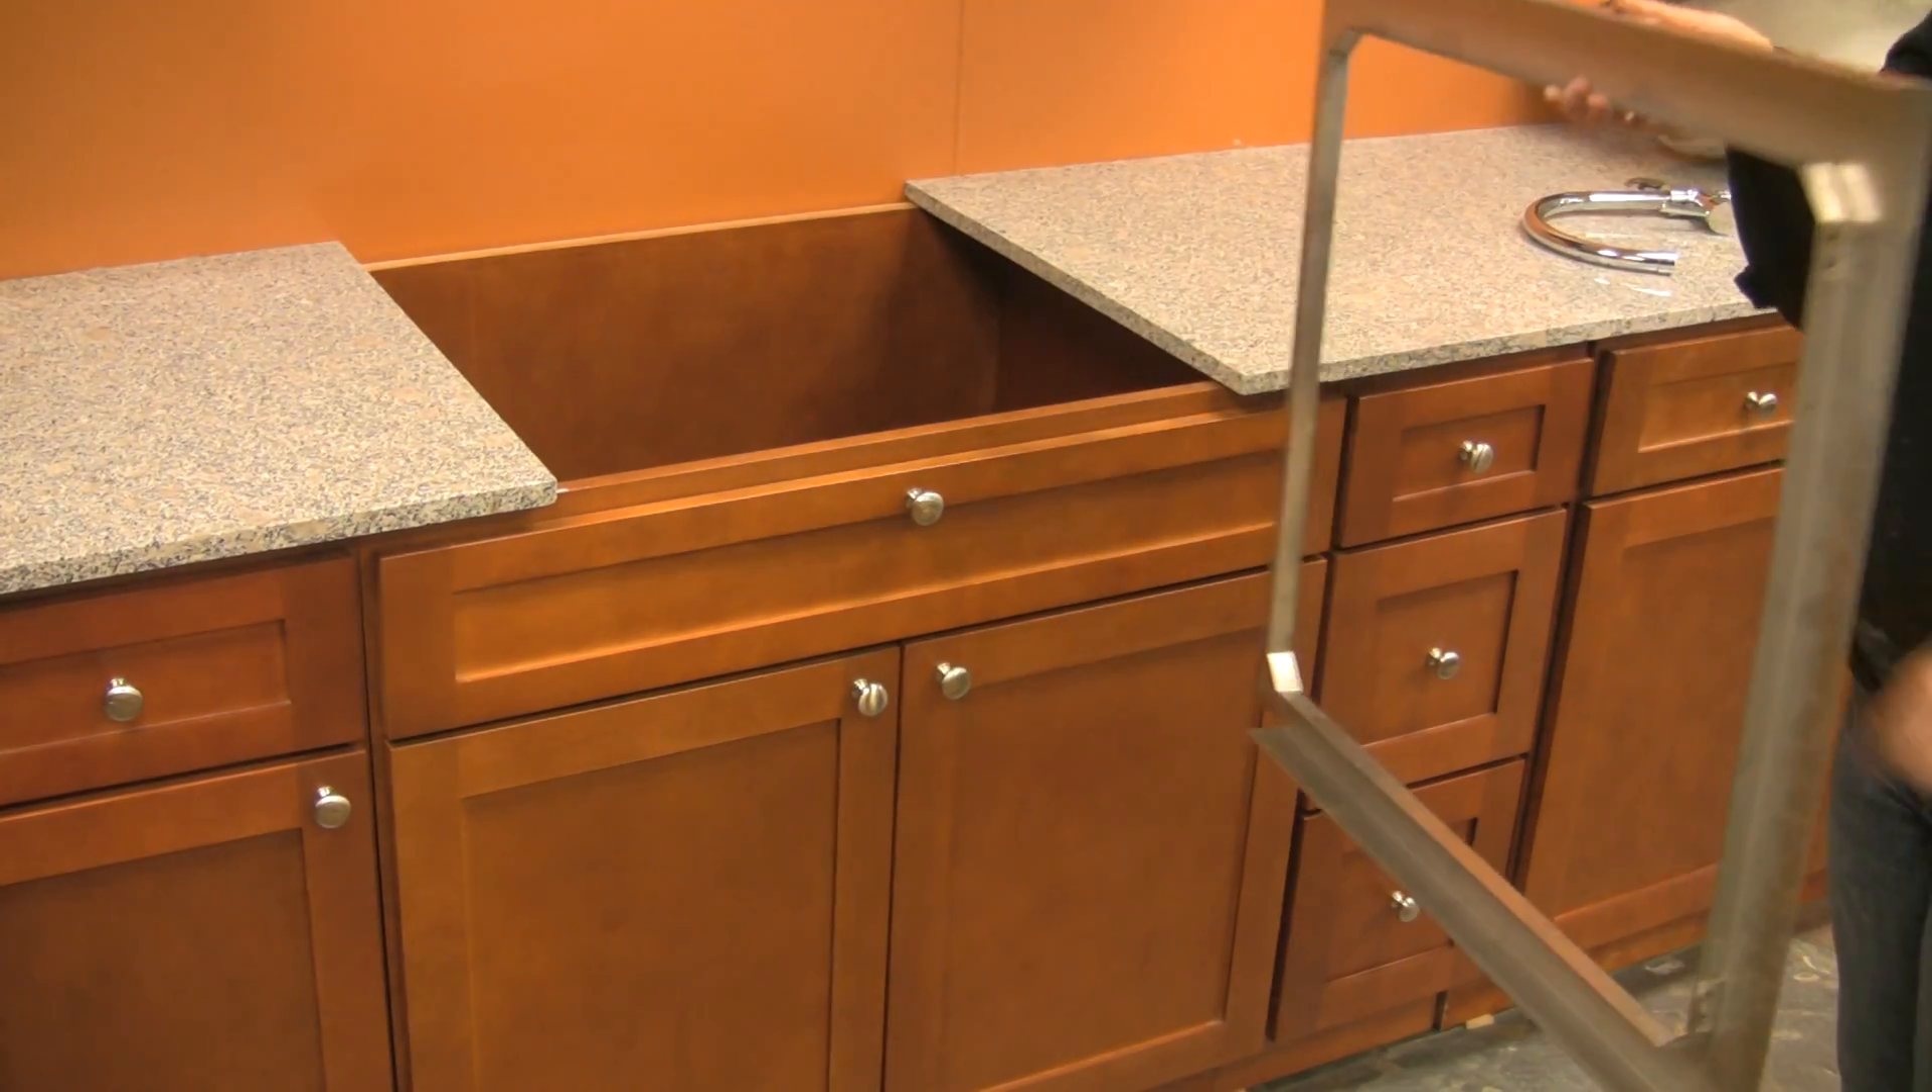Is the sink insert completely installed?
No.